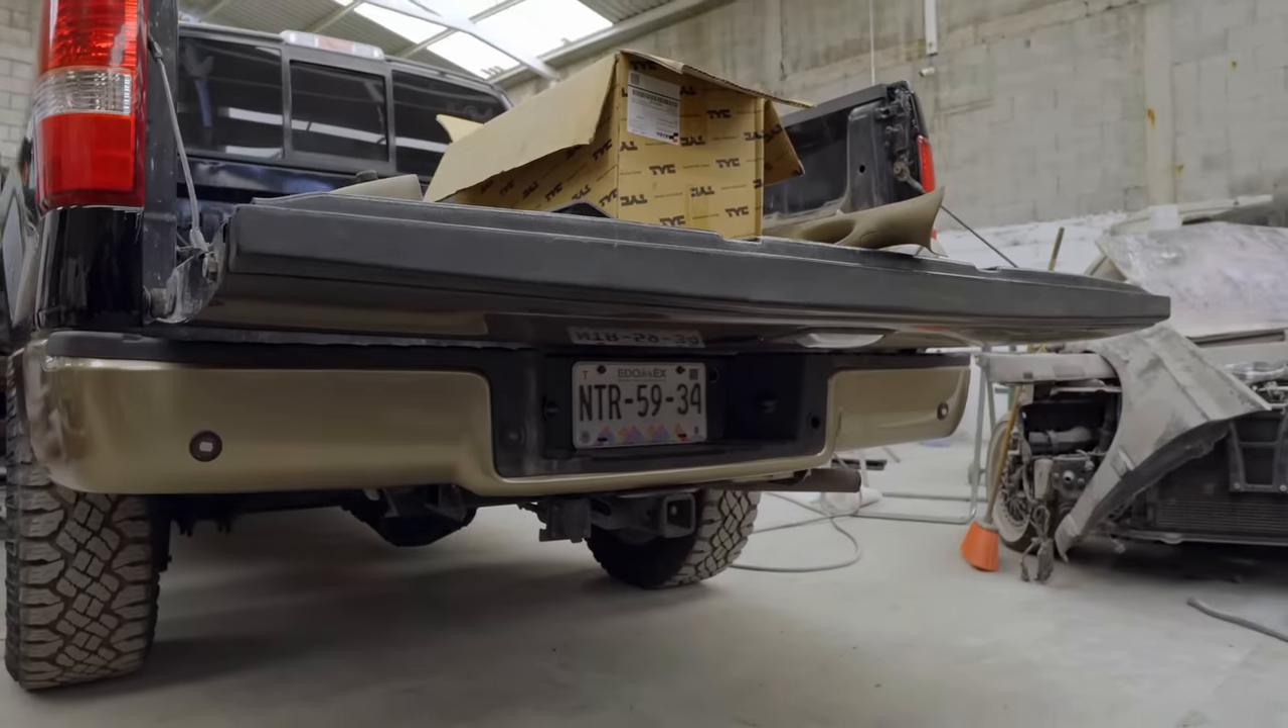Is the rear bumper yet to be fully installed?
No.